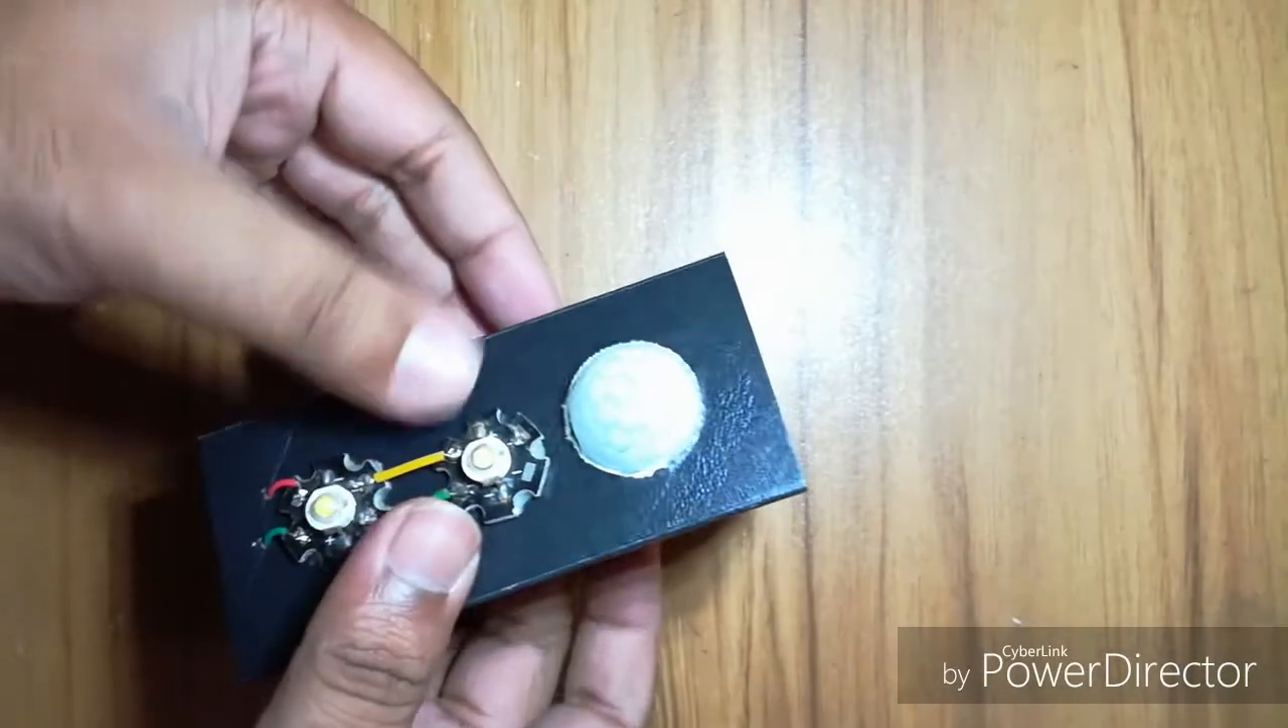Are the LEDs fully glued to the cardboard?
Yes.